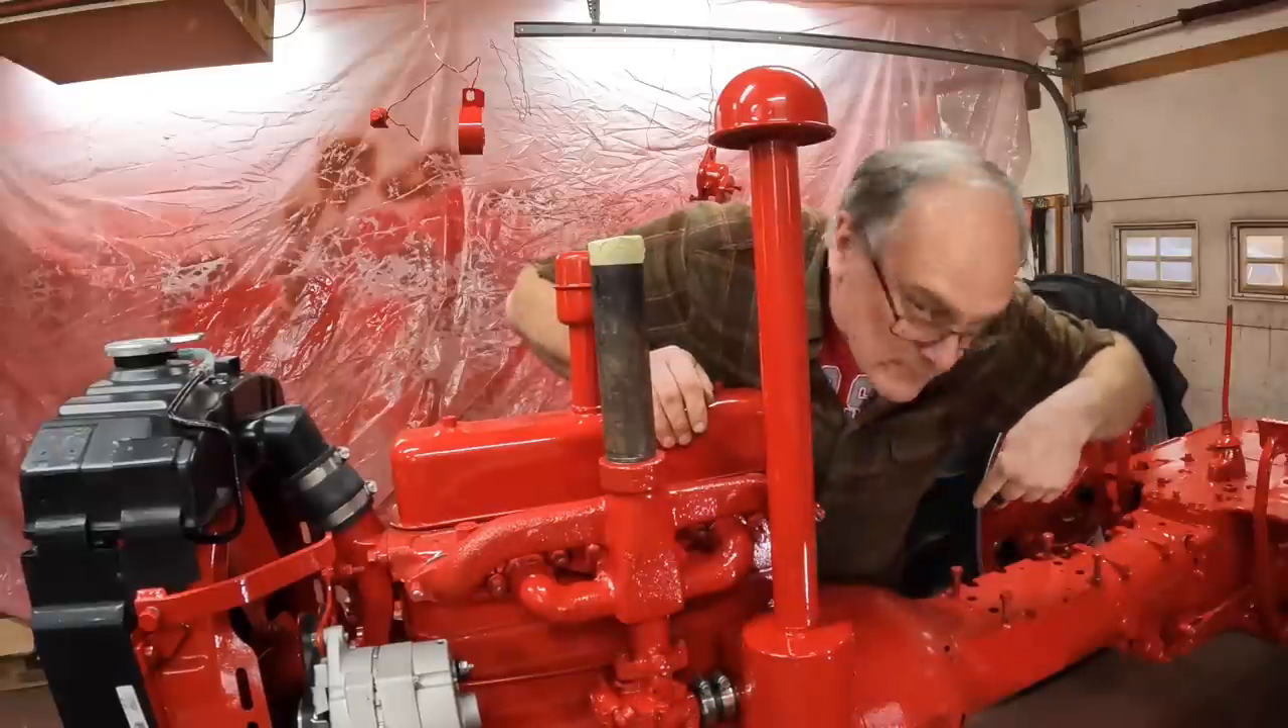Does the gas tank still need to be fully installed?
Yes.